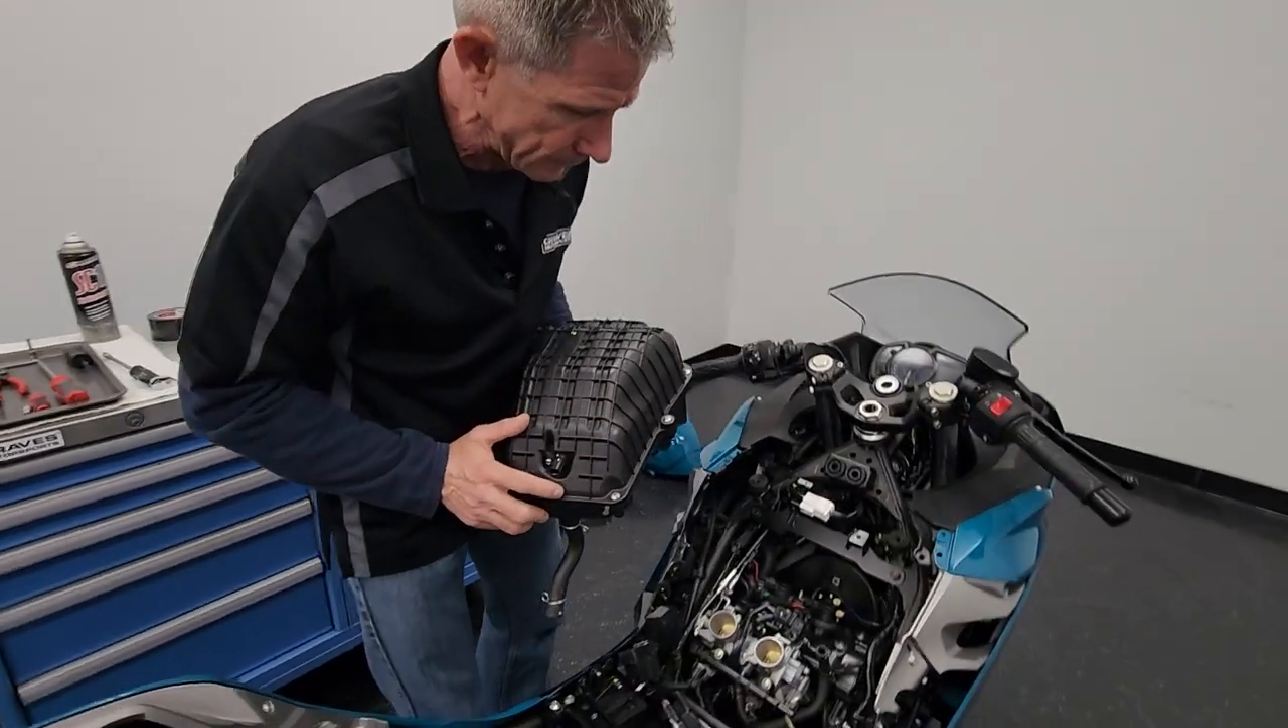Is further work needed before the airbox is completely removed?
No.